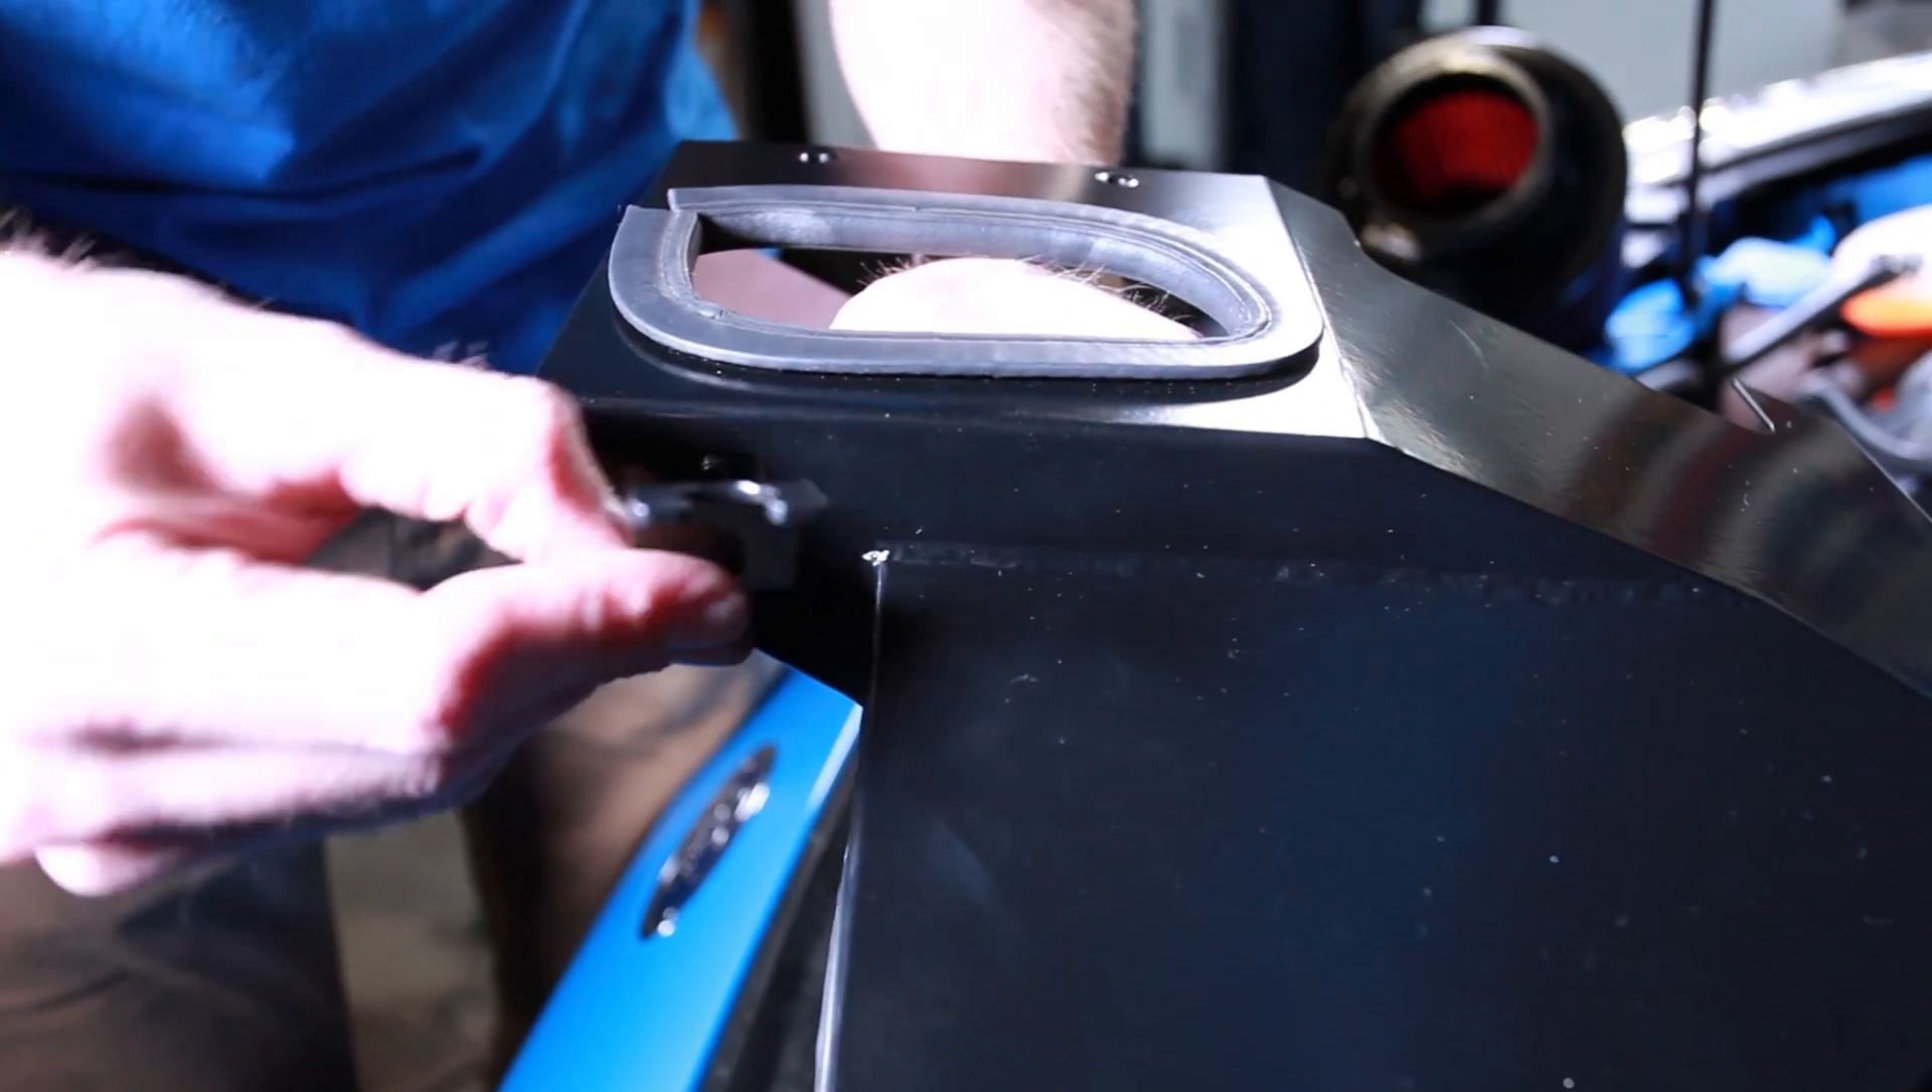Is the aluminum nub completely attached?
No.